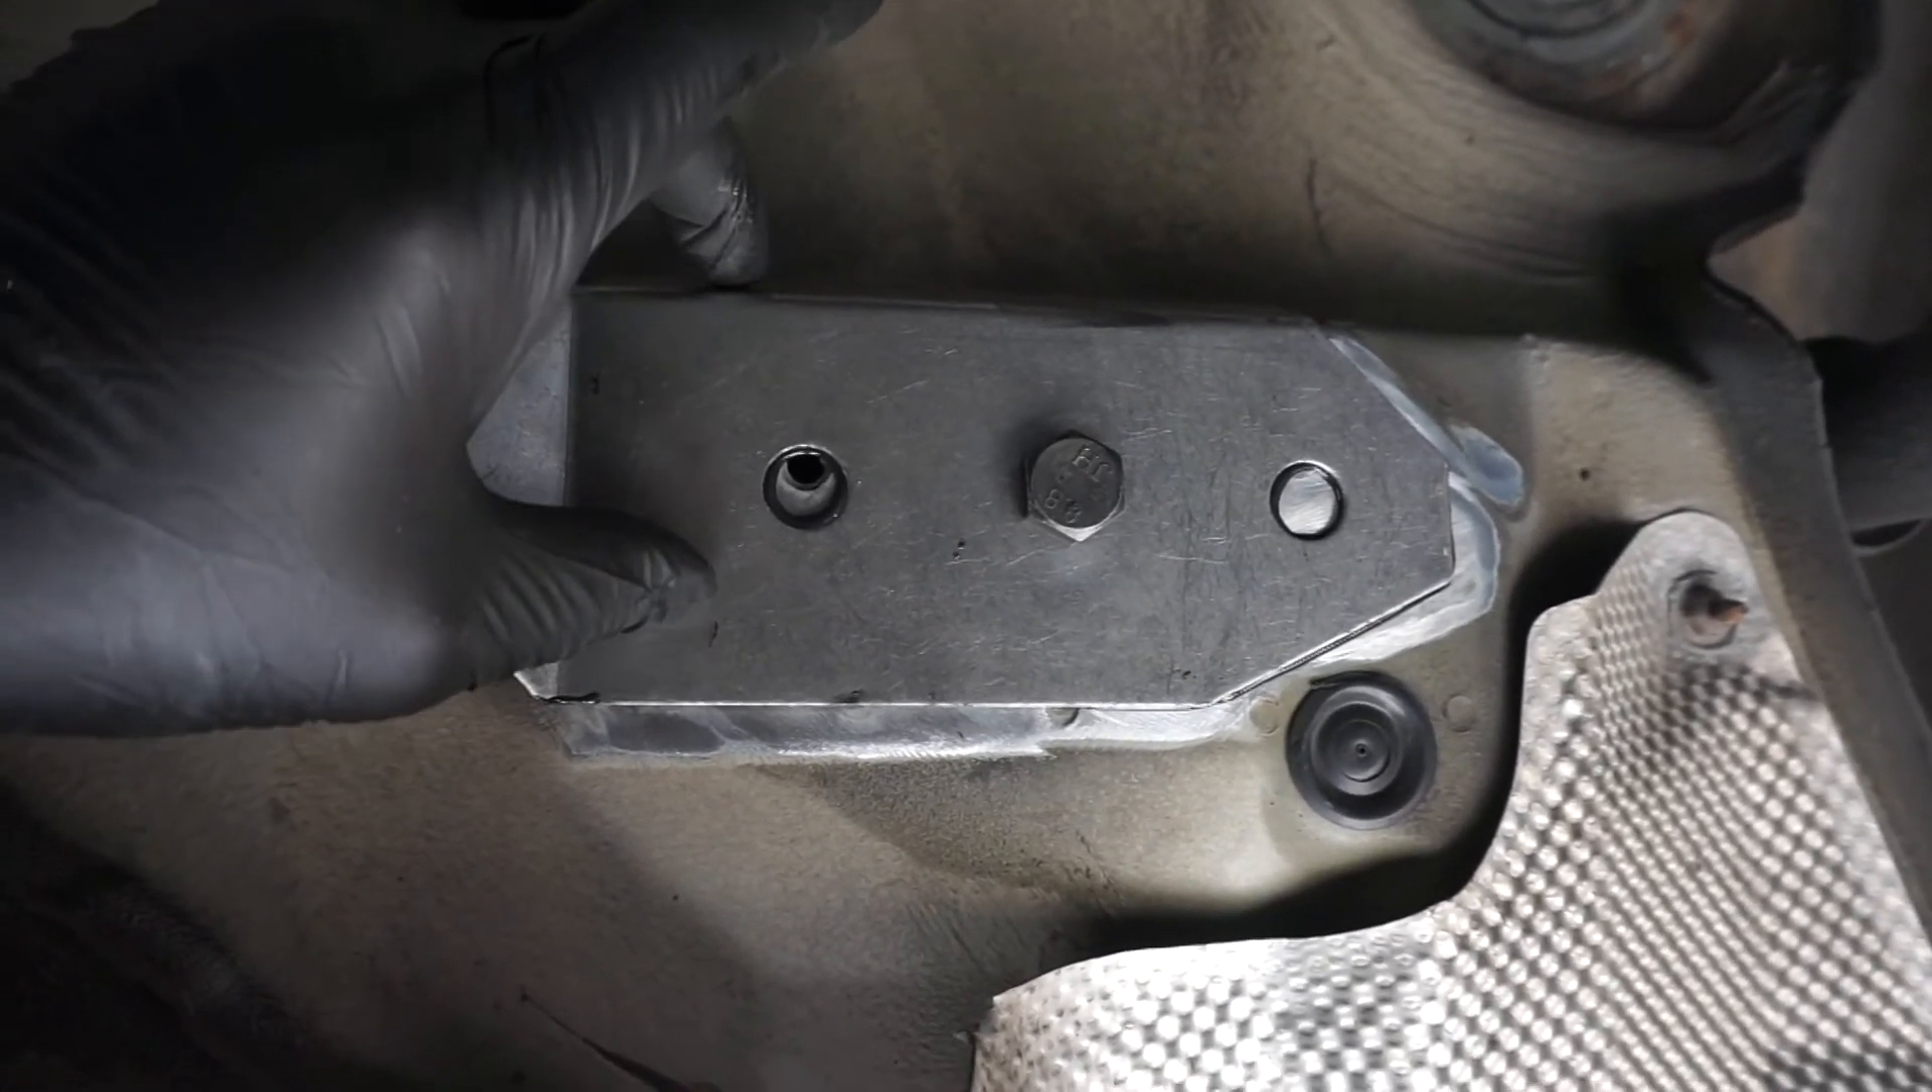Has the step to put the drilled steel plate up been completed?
Yes.